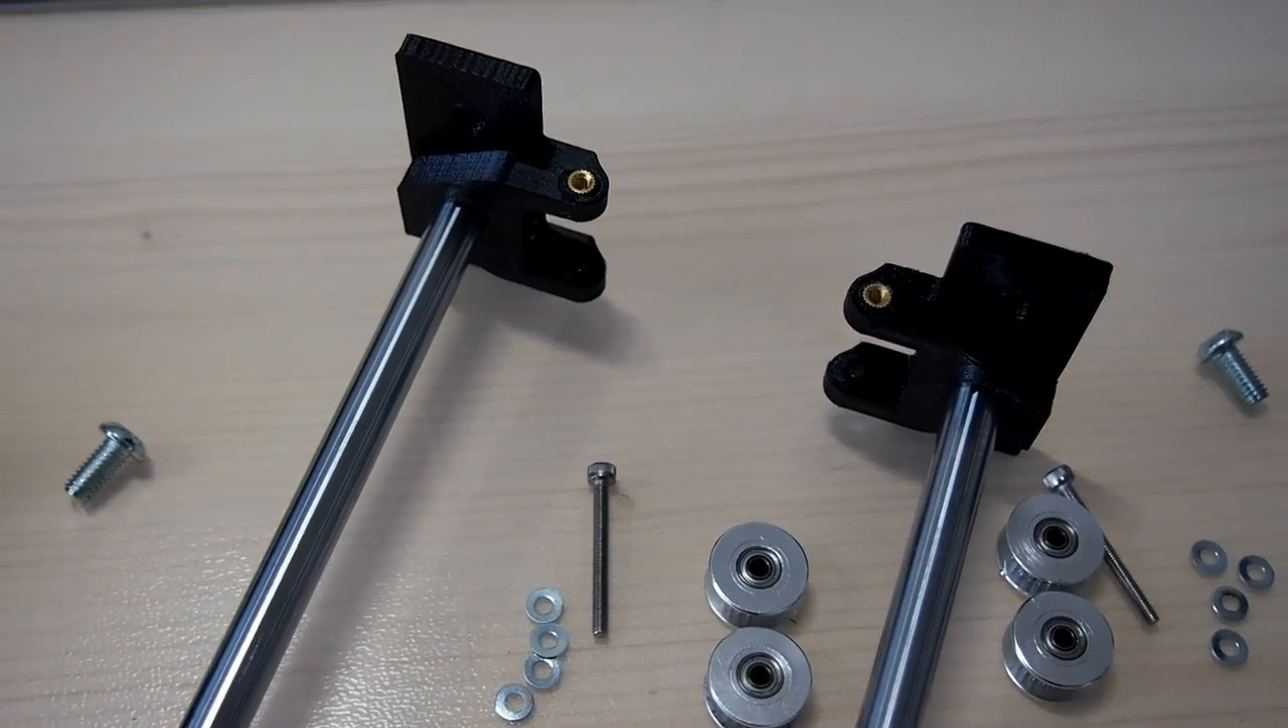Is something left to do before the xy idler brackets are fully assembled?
Yes.